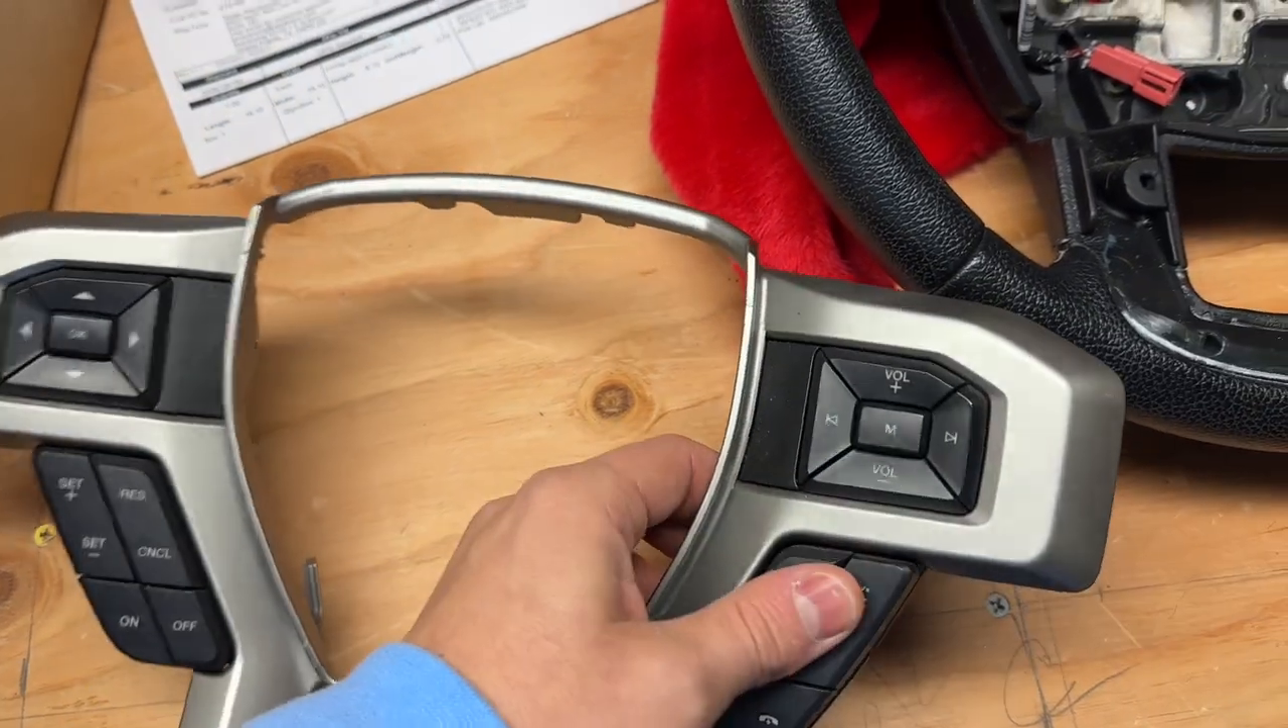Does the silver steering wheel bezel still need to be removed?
No.